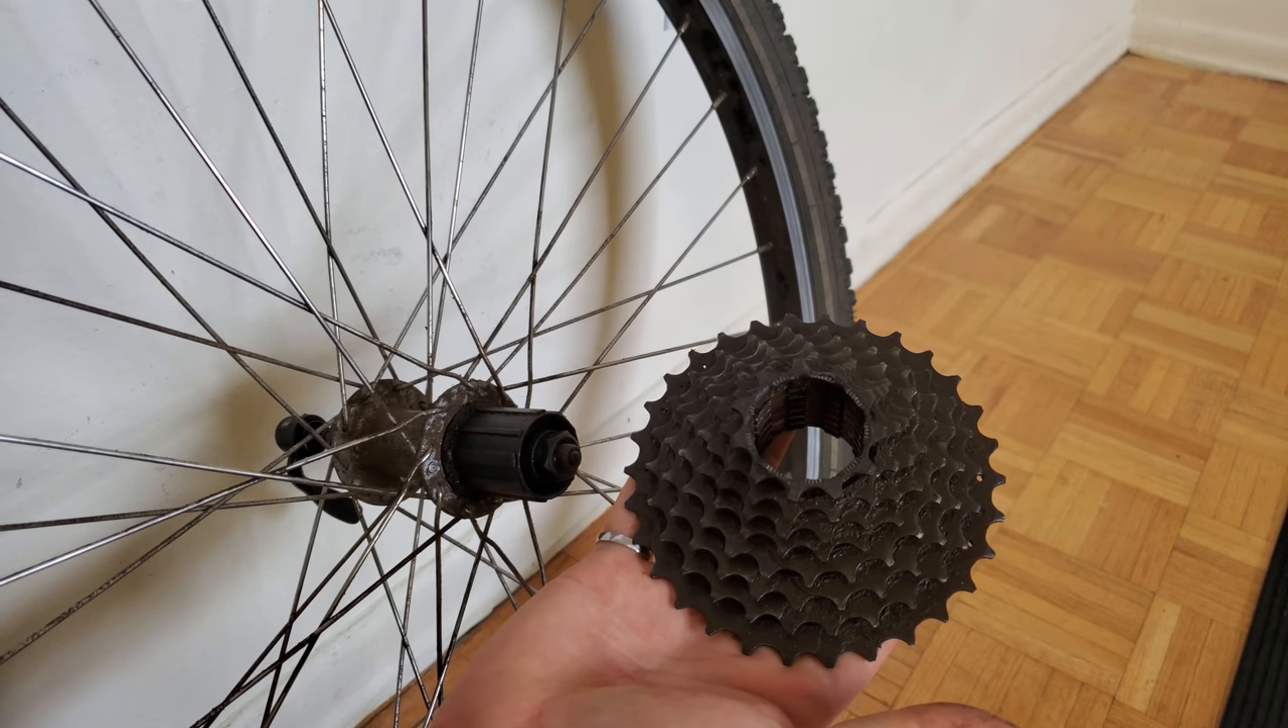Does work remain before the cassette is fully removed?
No.